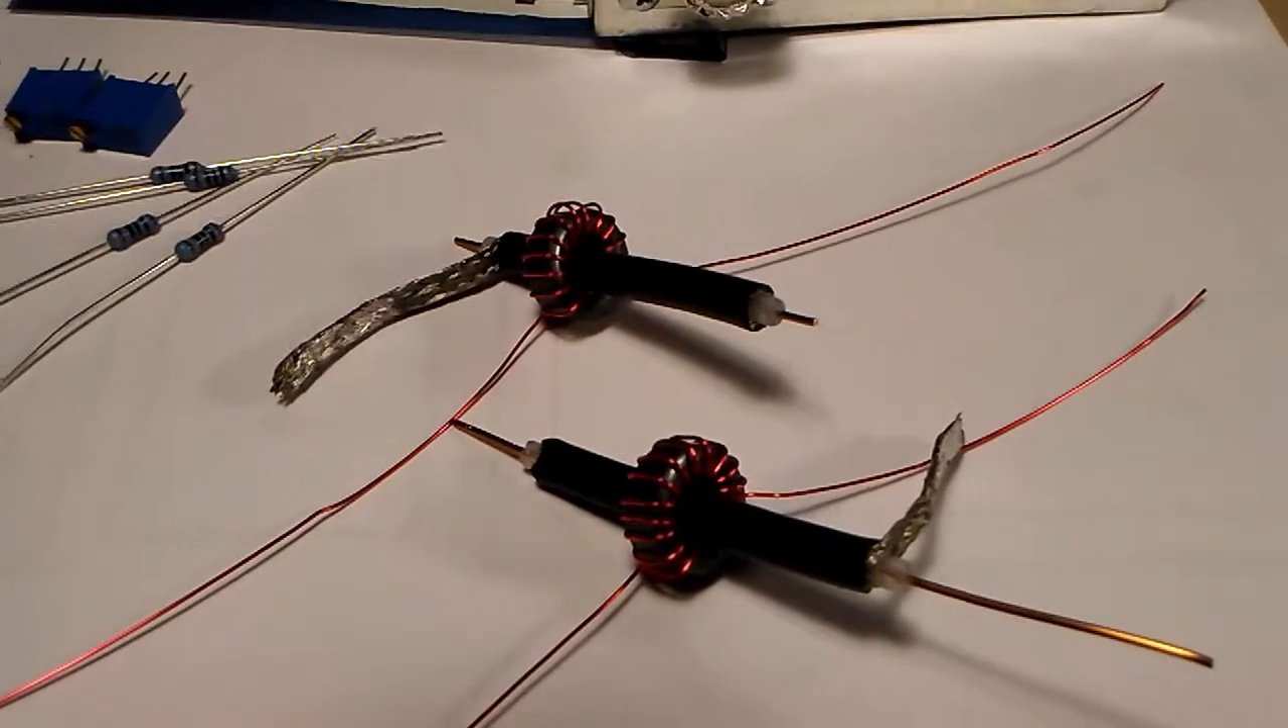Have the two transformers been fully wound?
Yes.